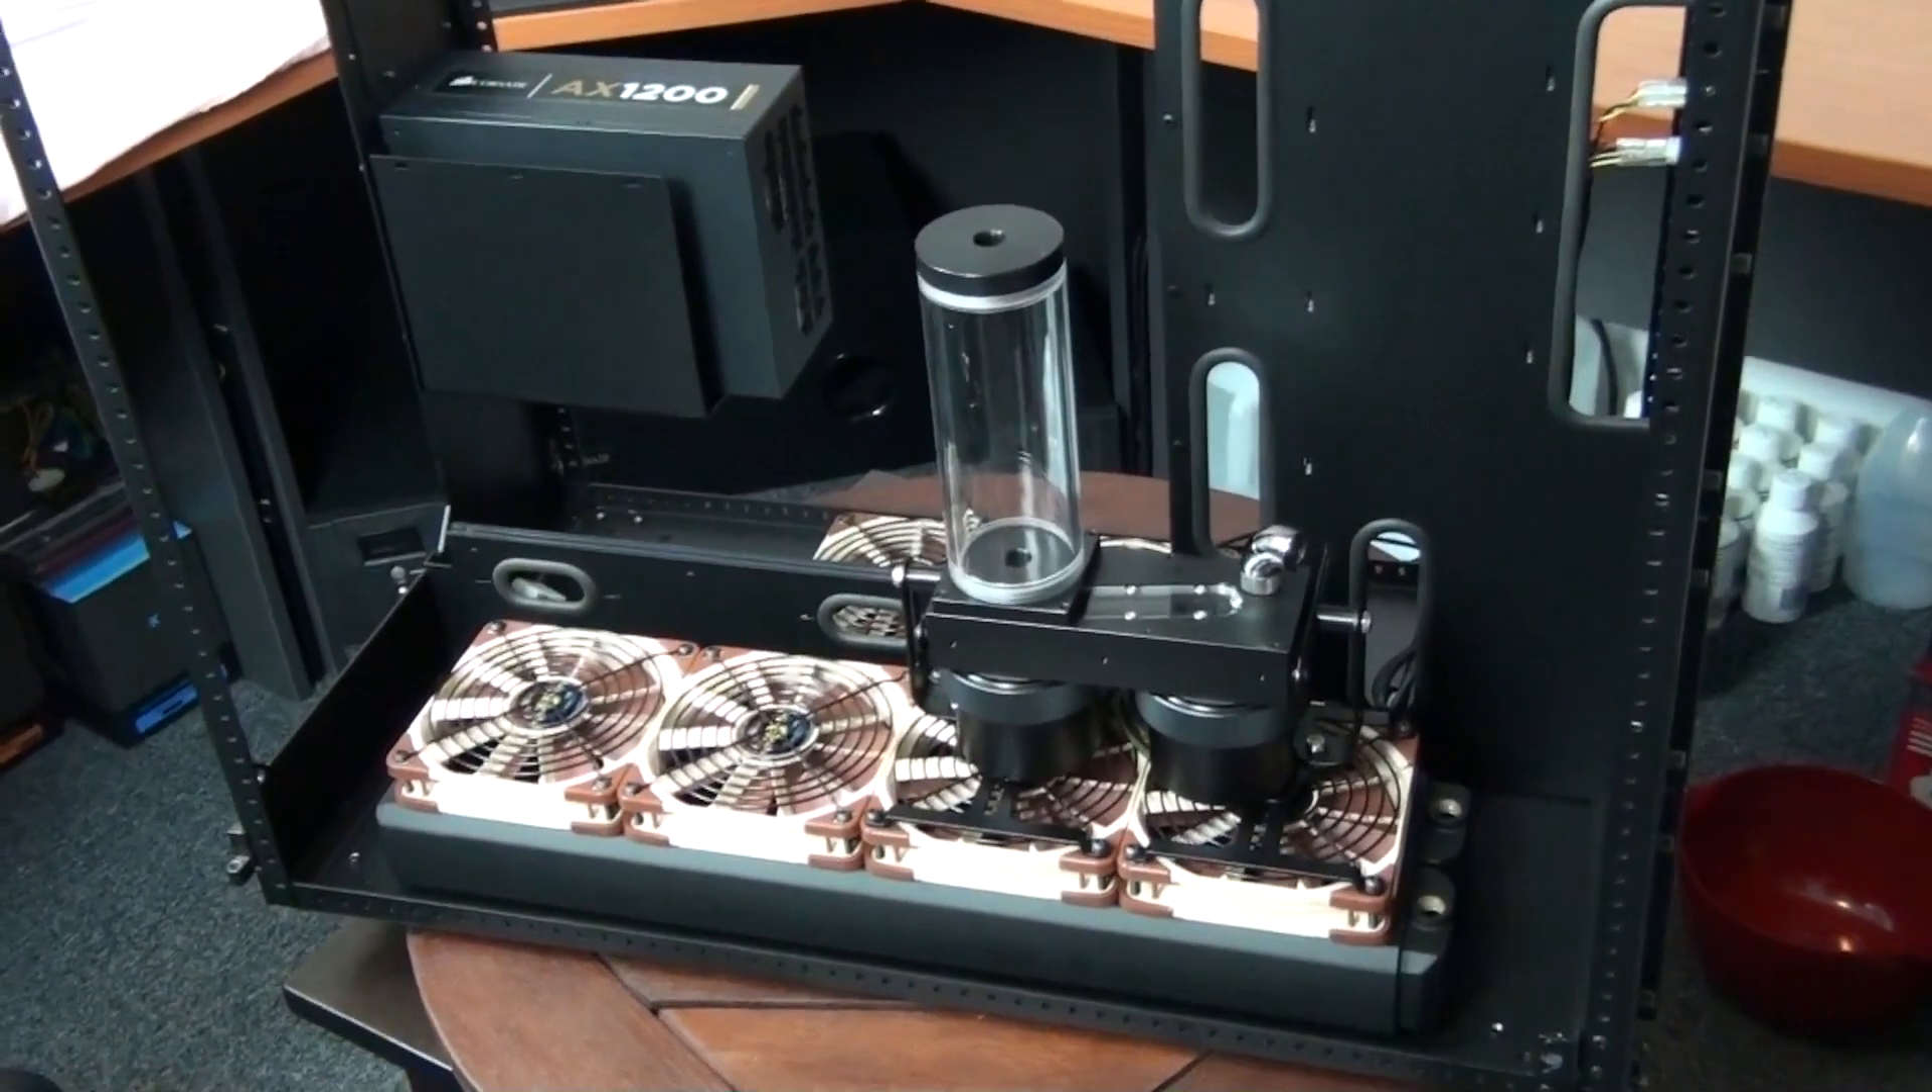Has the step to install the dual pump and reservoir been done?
Yes.